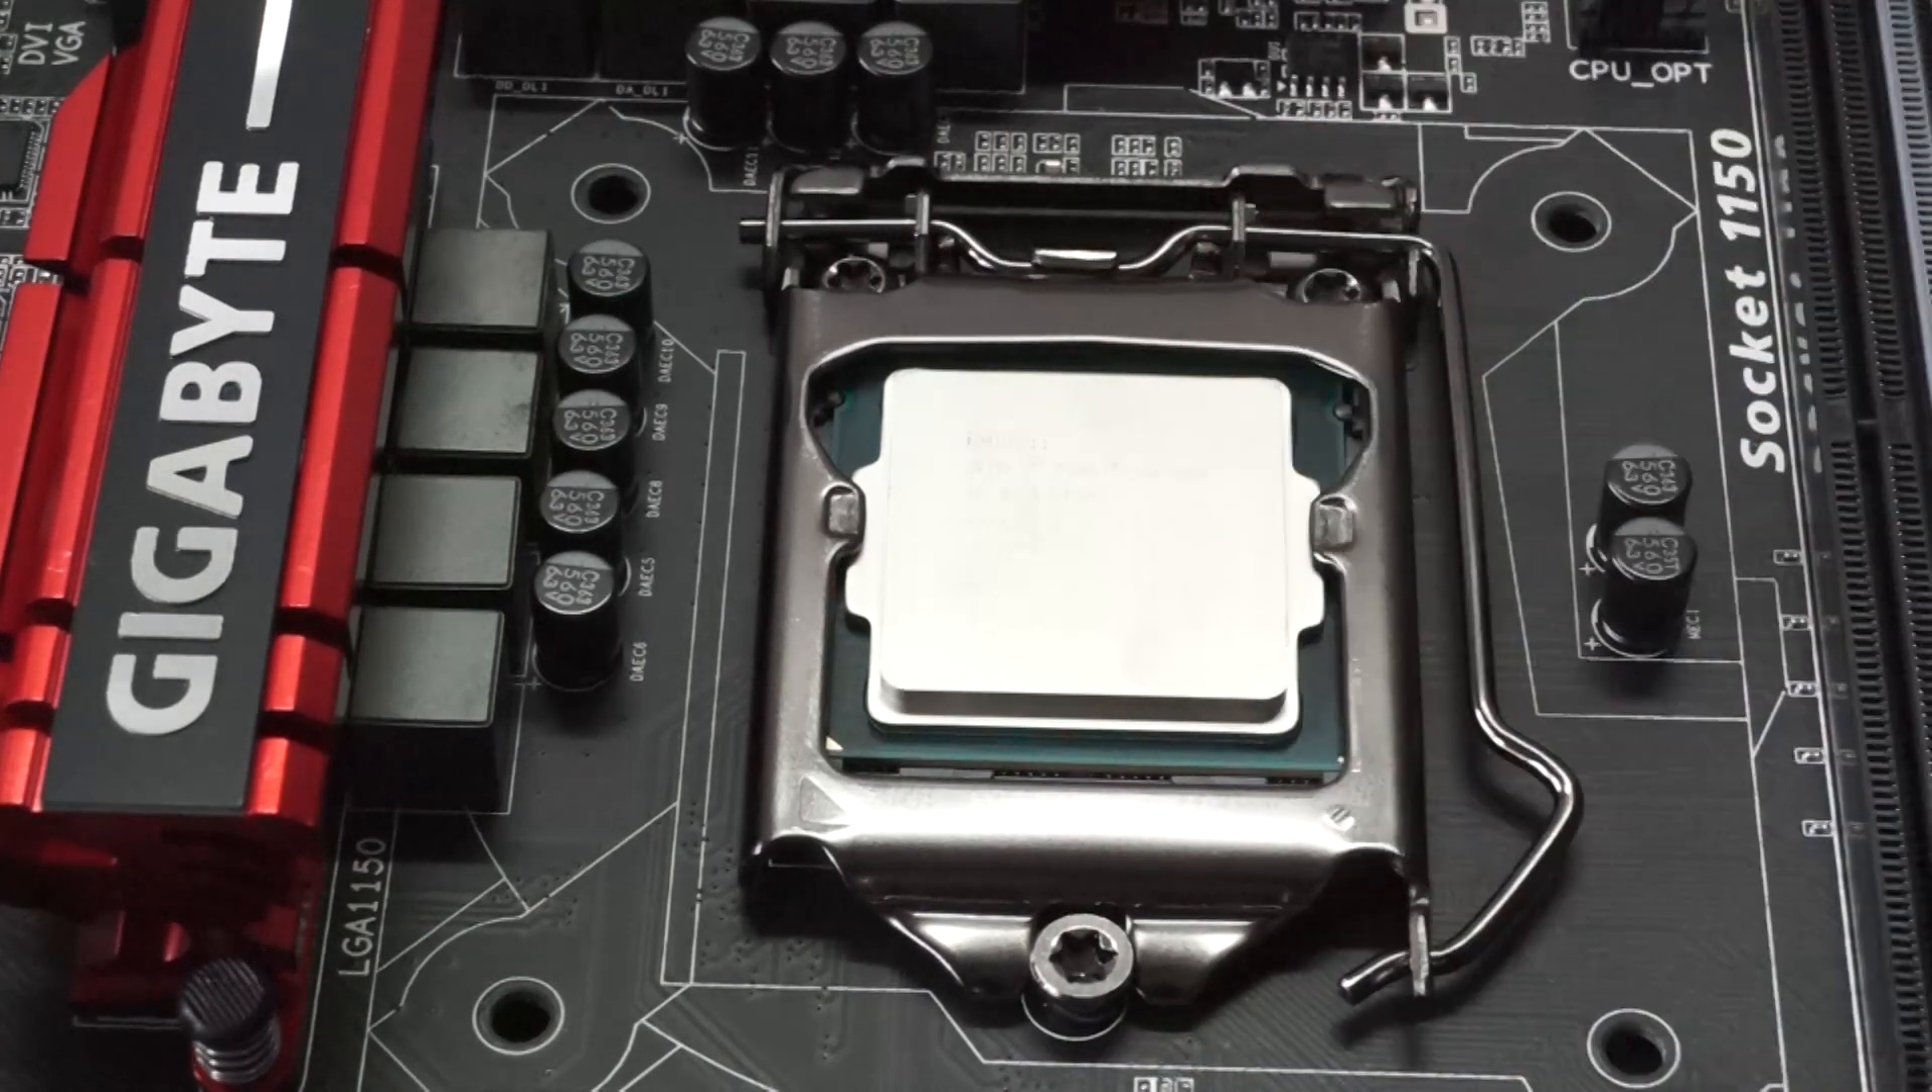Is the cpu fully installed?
Yes.